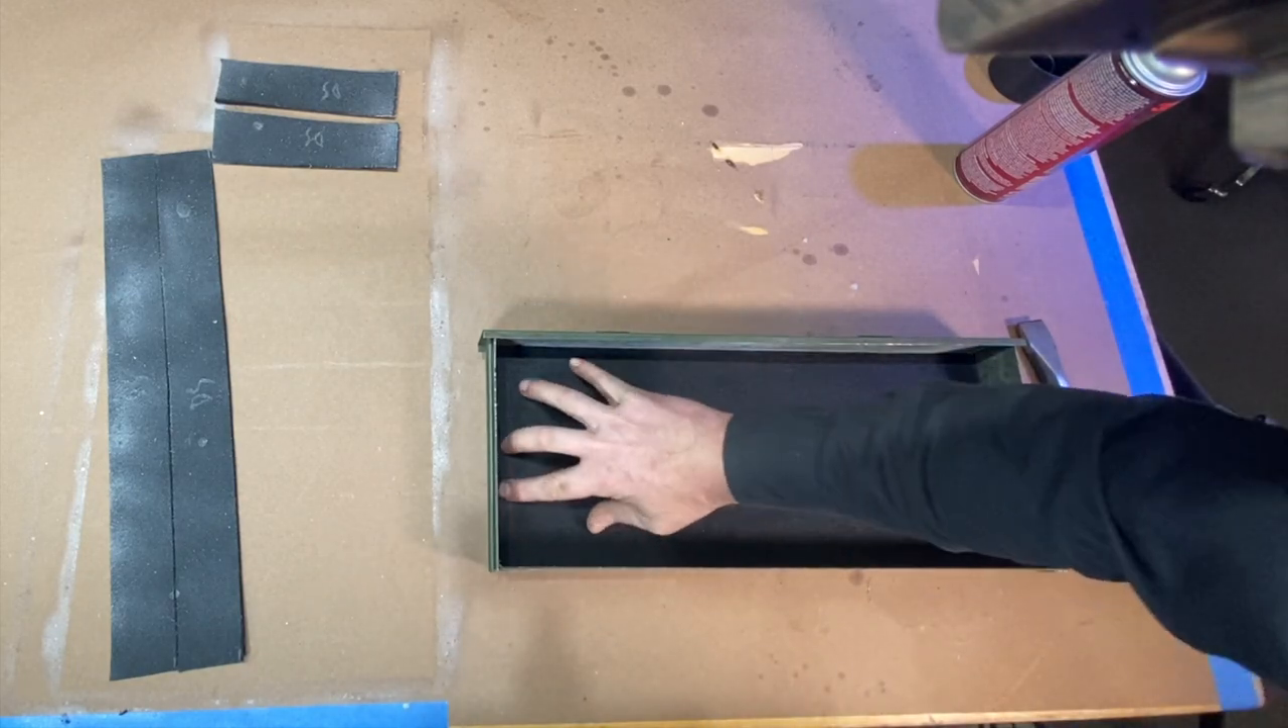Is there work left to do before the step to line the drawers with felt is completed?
Yes.